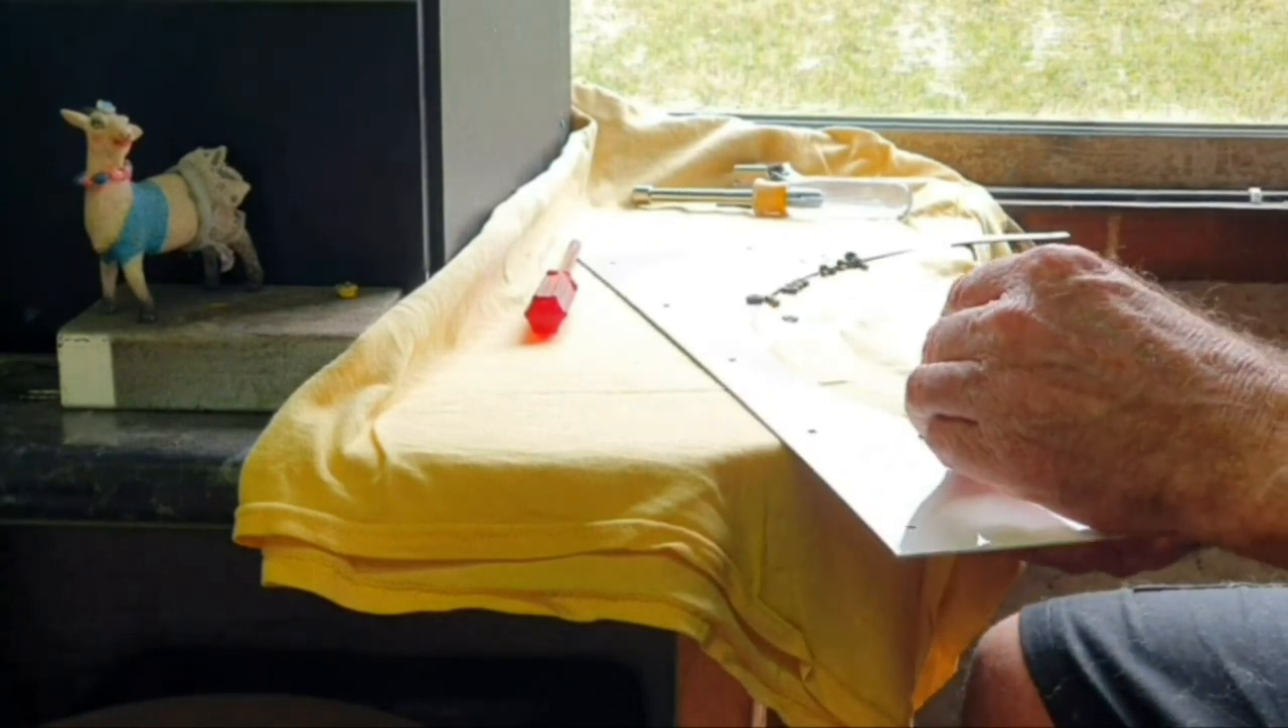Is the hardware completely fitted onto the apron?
No.